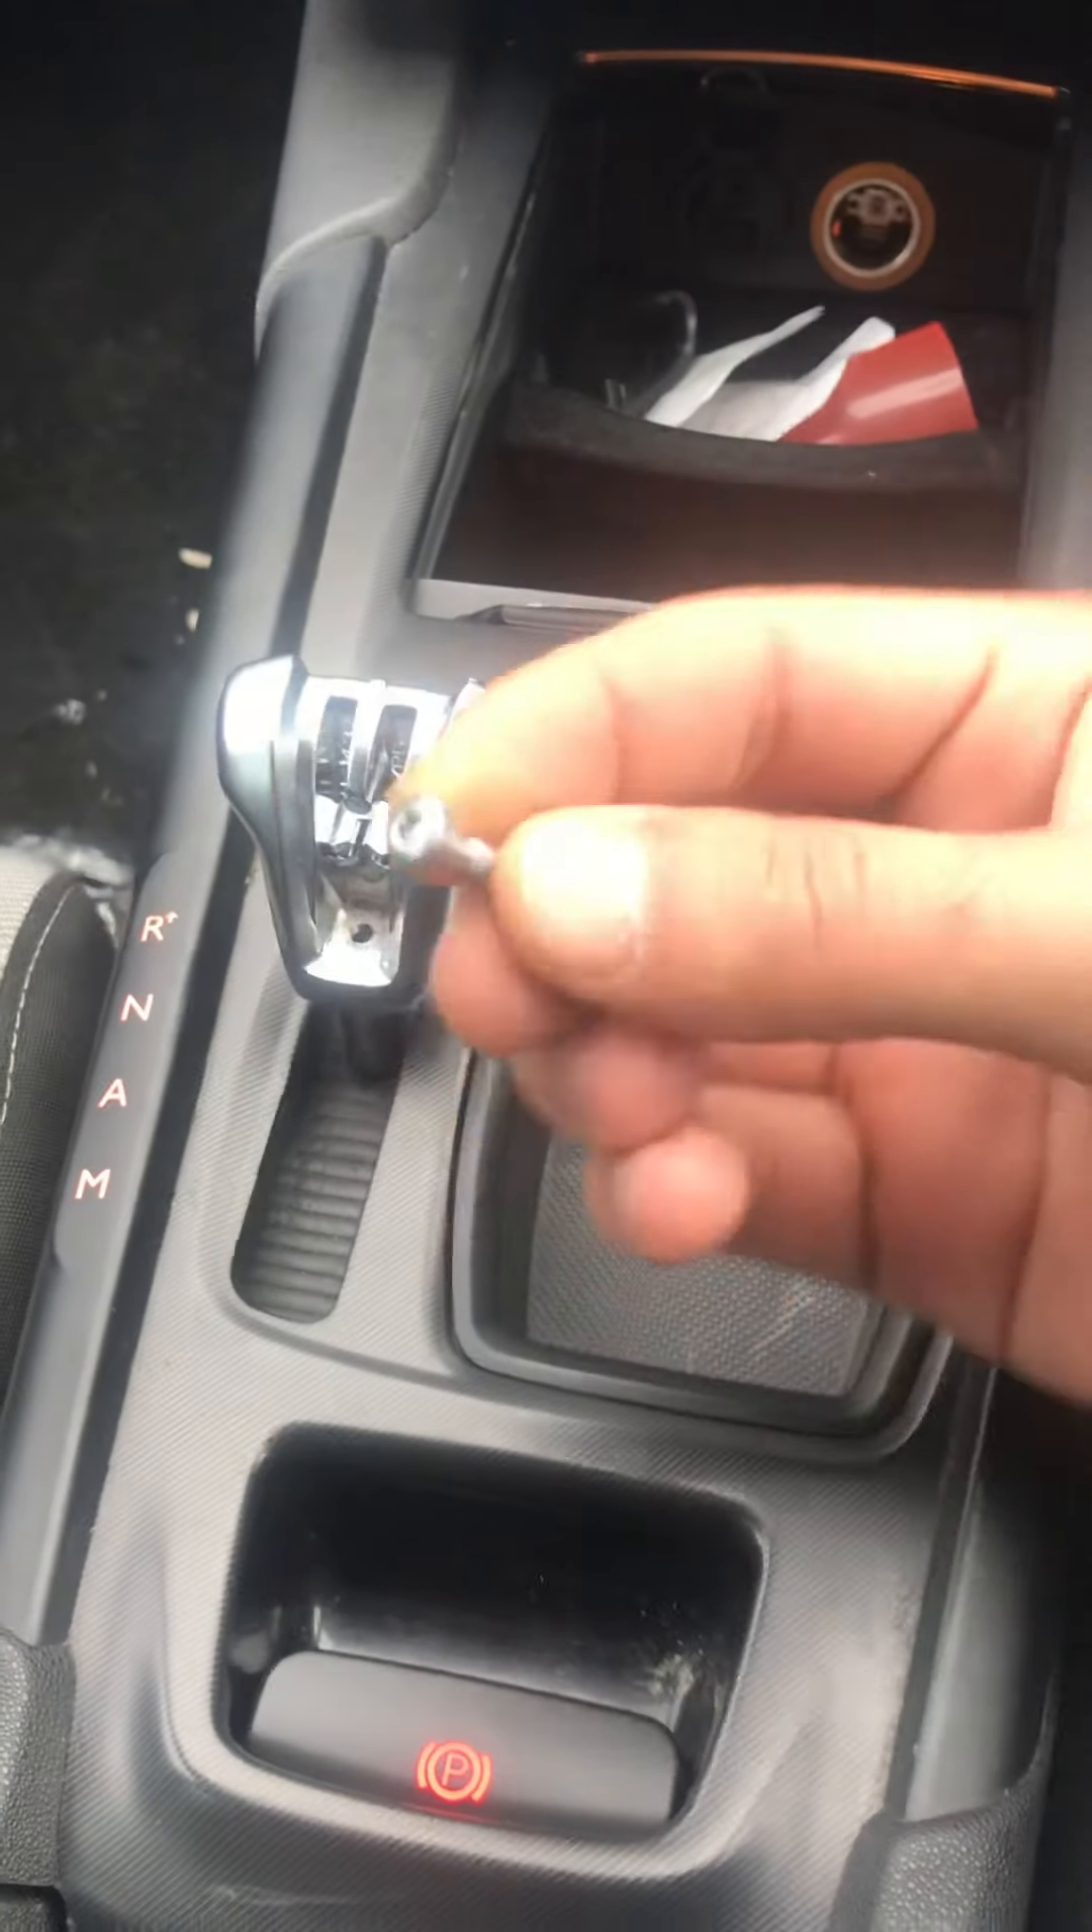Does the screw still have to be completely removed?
No.